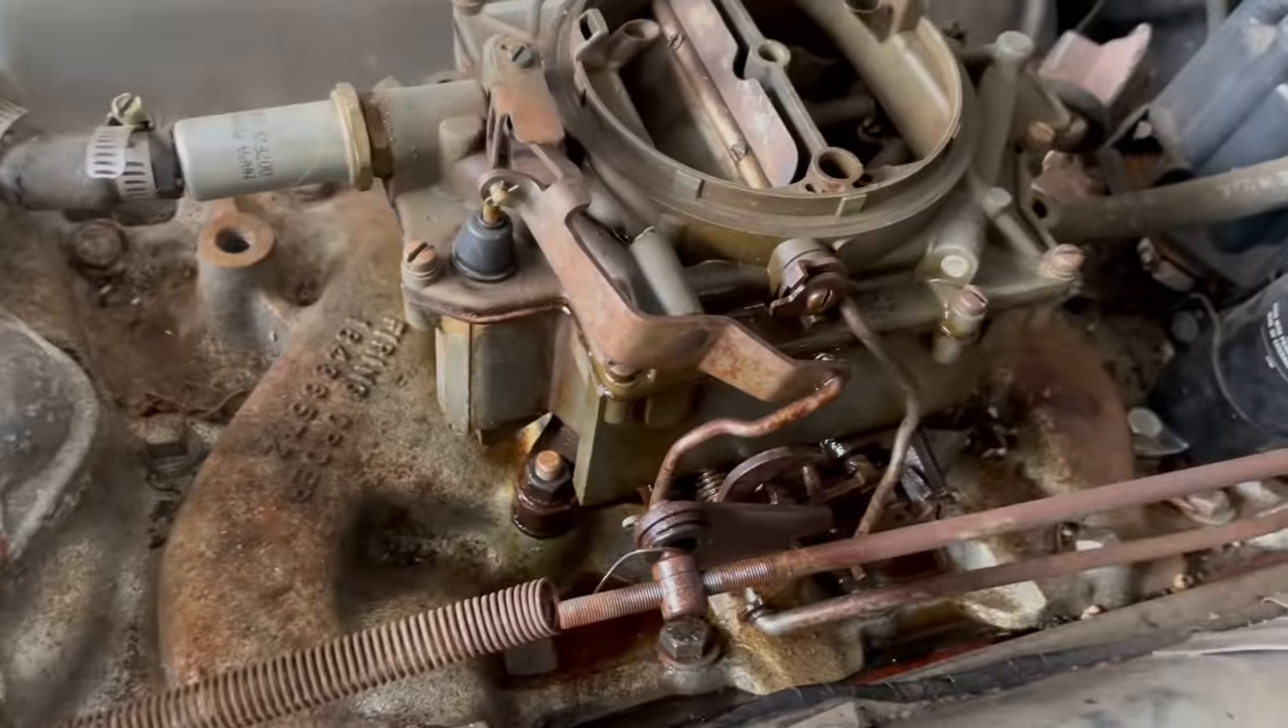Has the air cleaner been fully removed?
Yes.